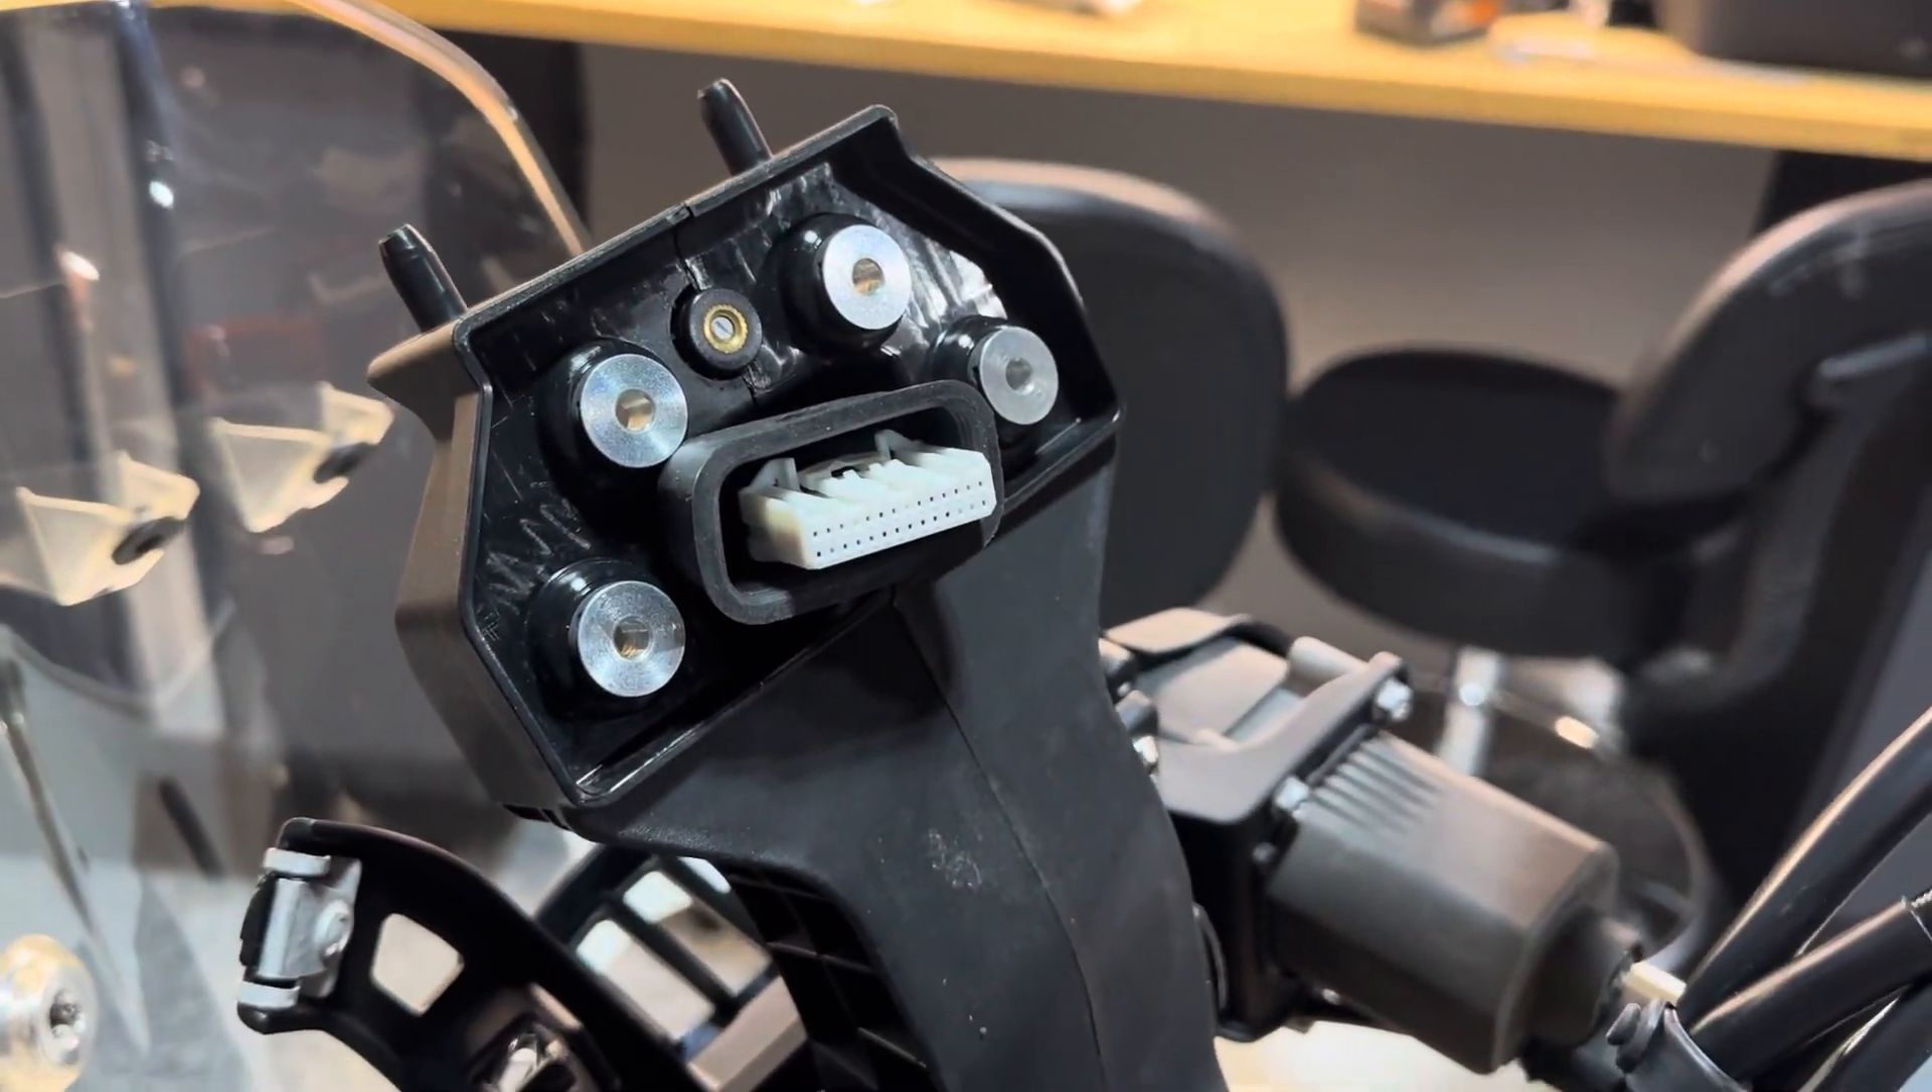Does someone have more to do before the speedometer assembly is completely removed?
No.